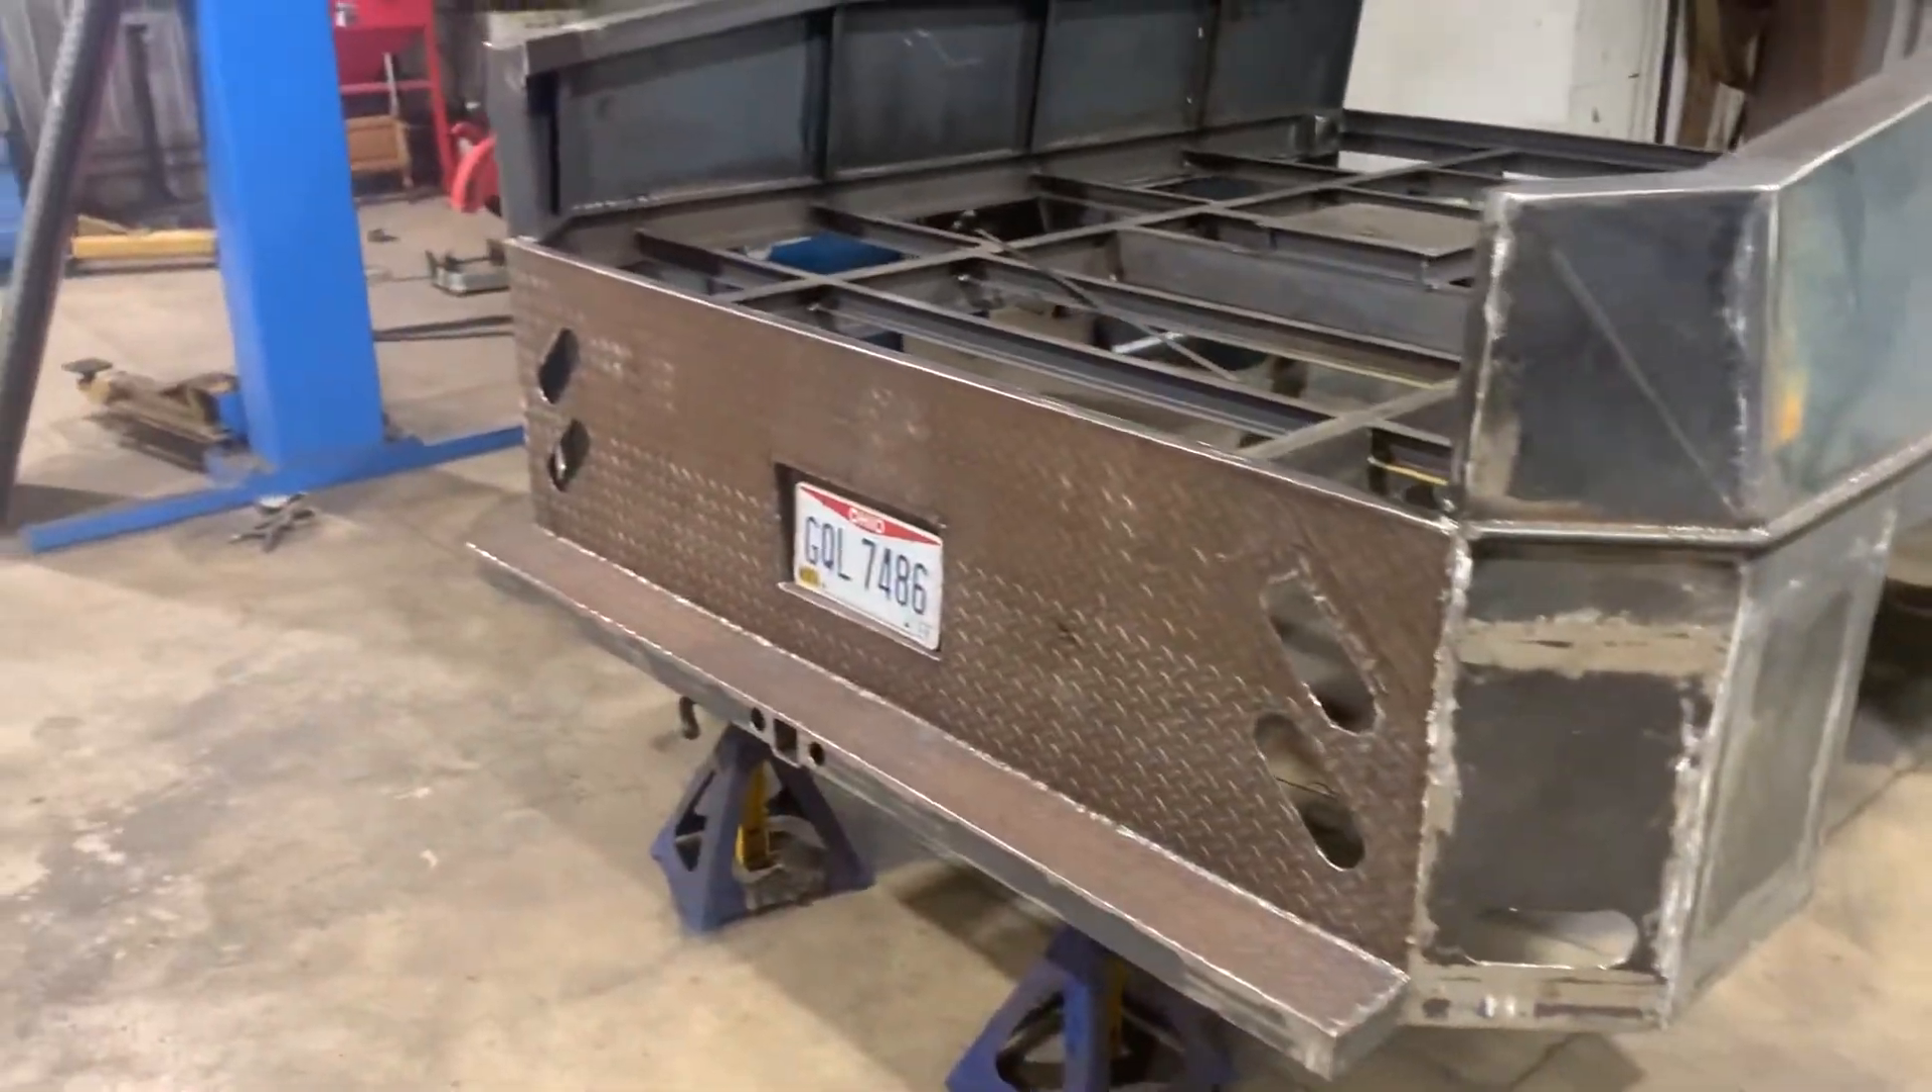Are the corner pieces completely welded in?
Yes.